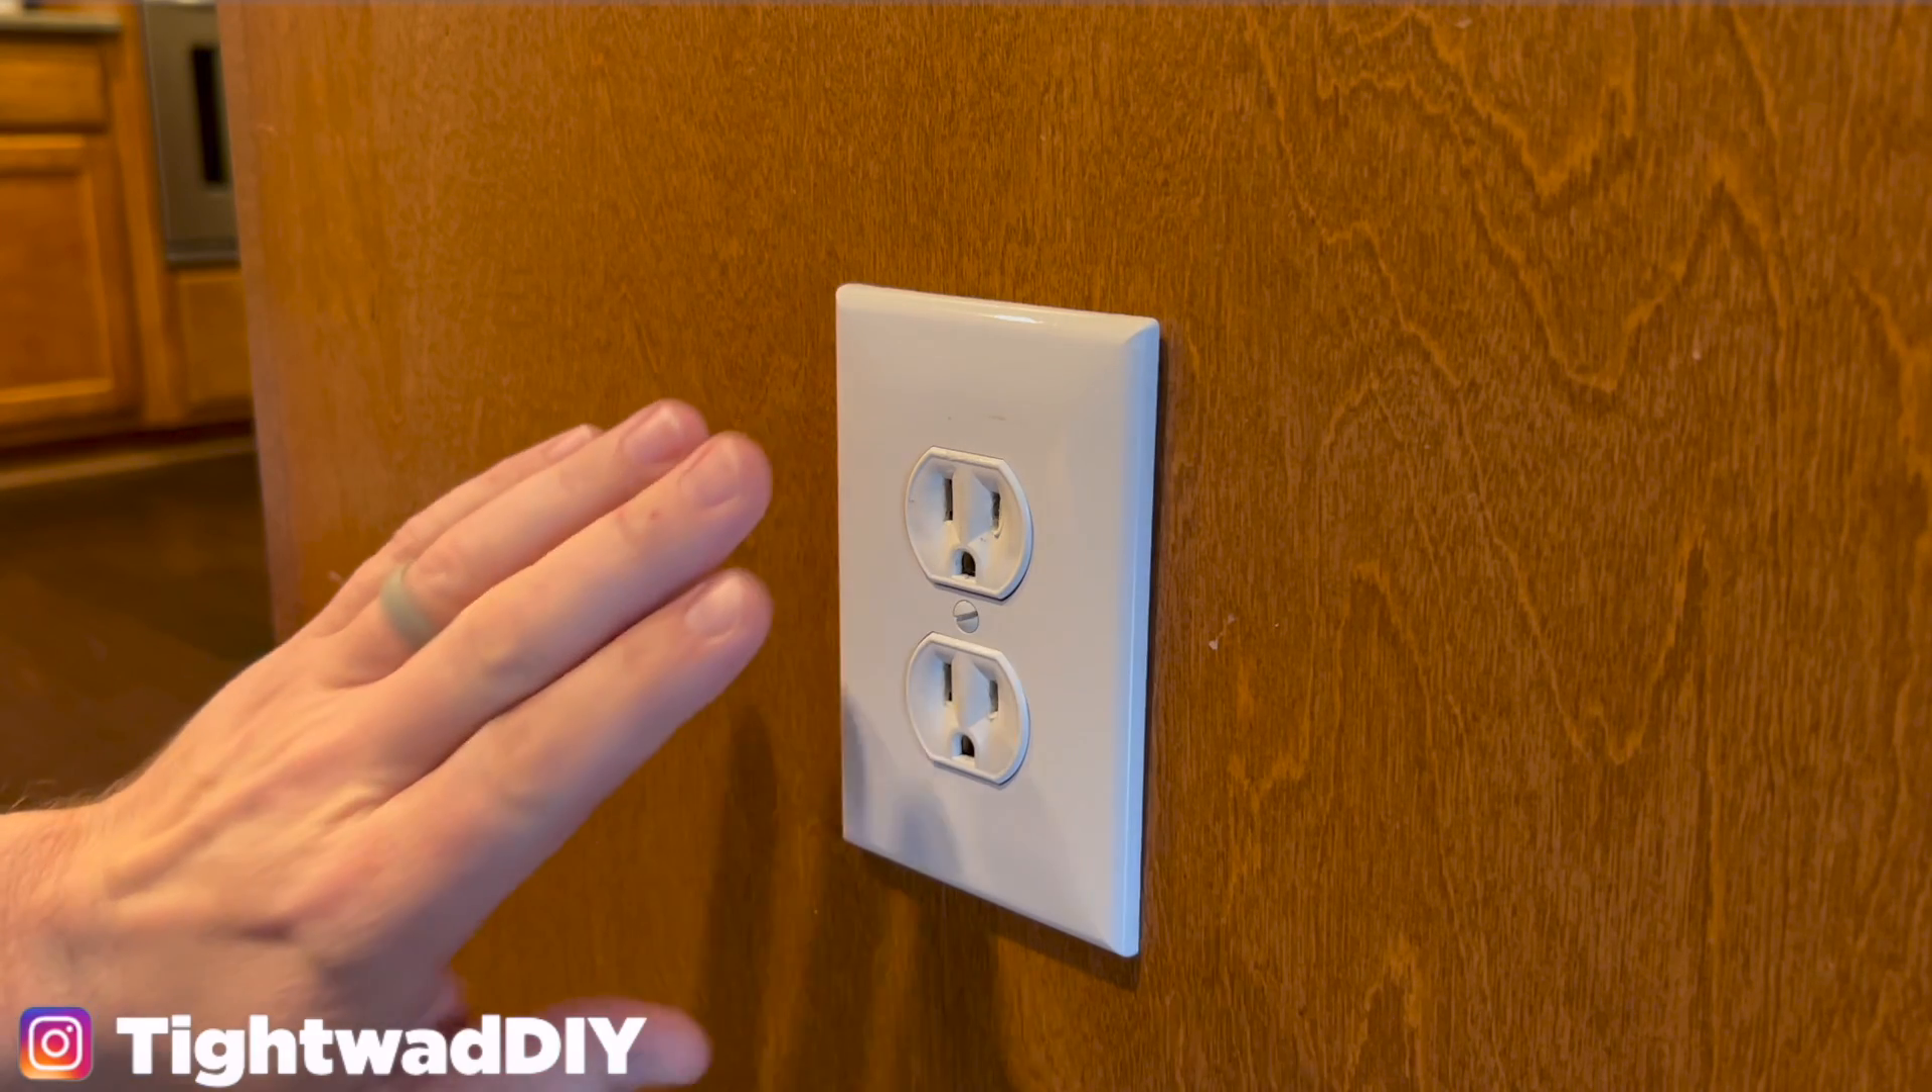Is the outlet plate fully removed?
No.